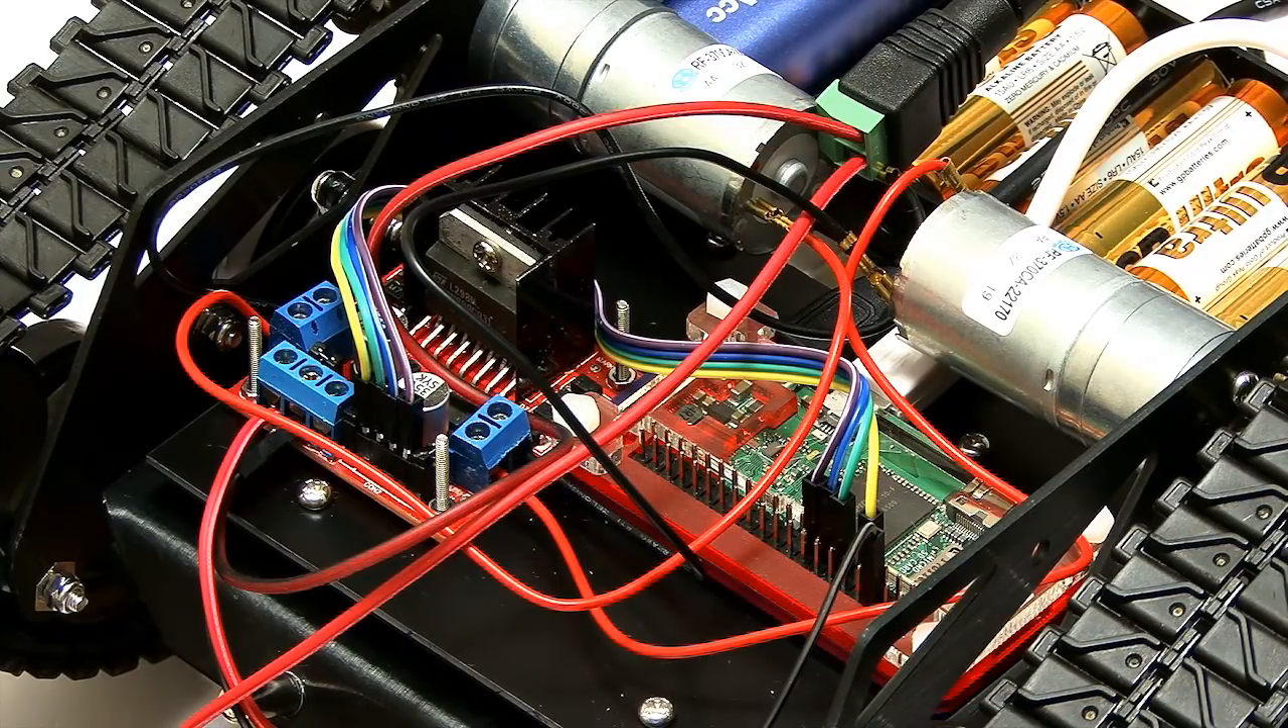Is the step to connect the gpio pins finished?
Yes.